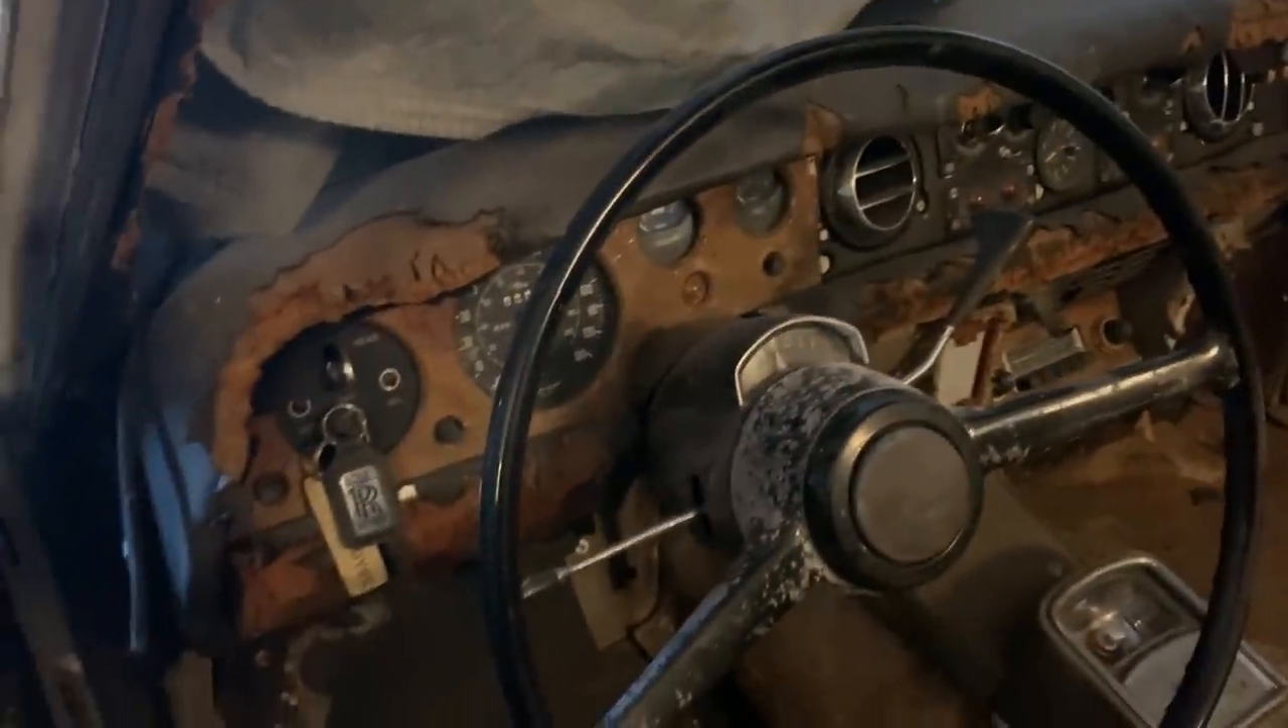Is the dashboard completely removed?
No.